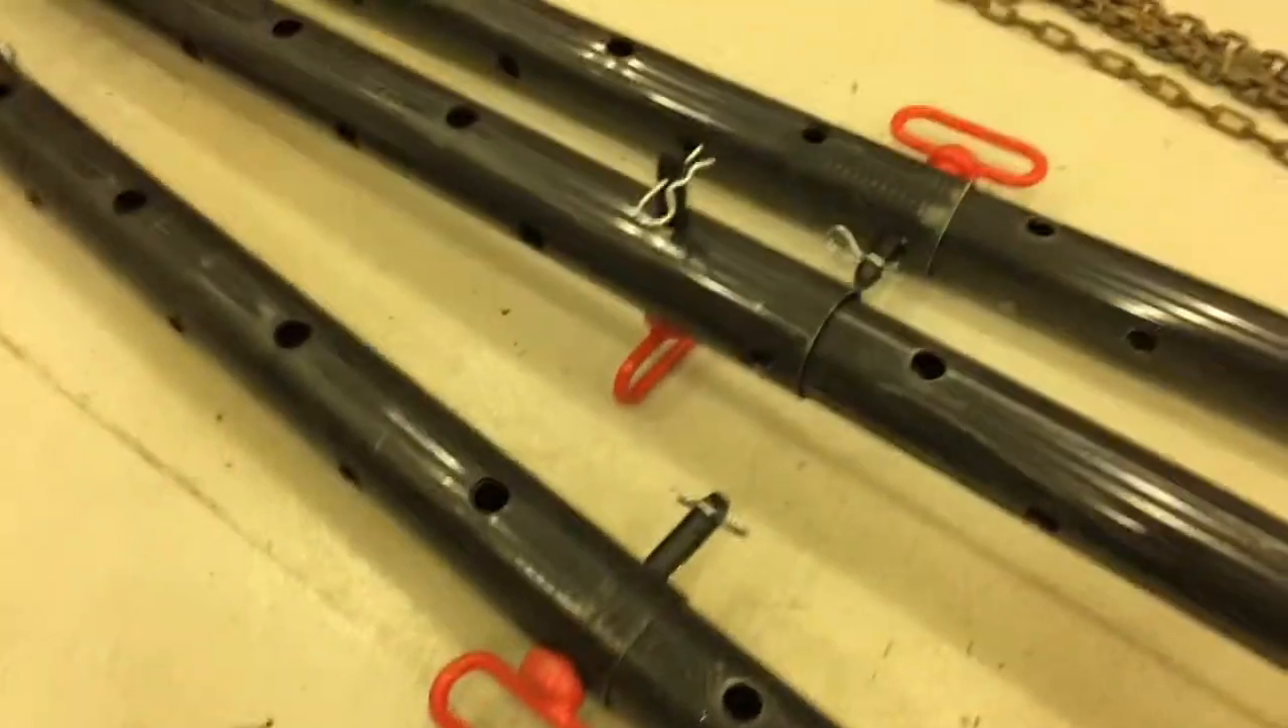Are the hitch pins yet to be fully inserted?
No.